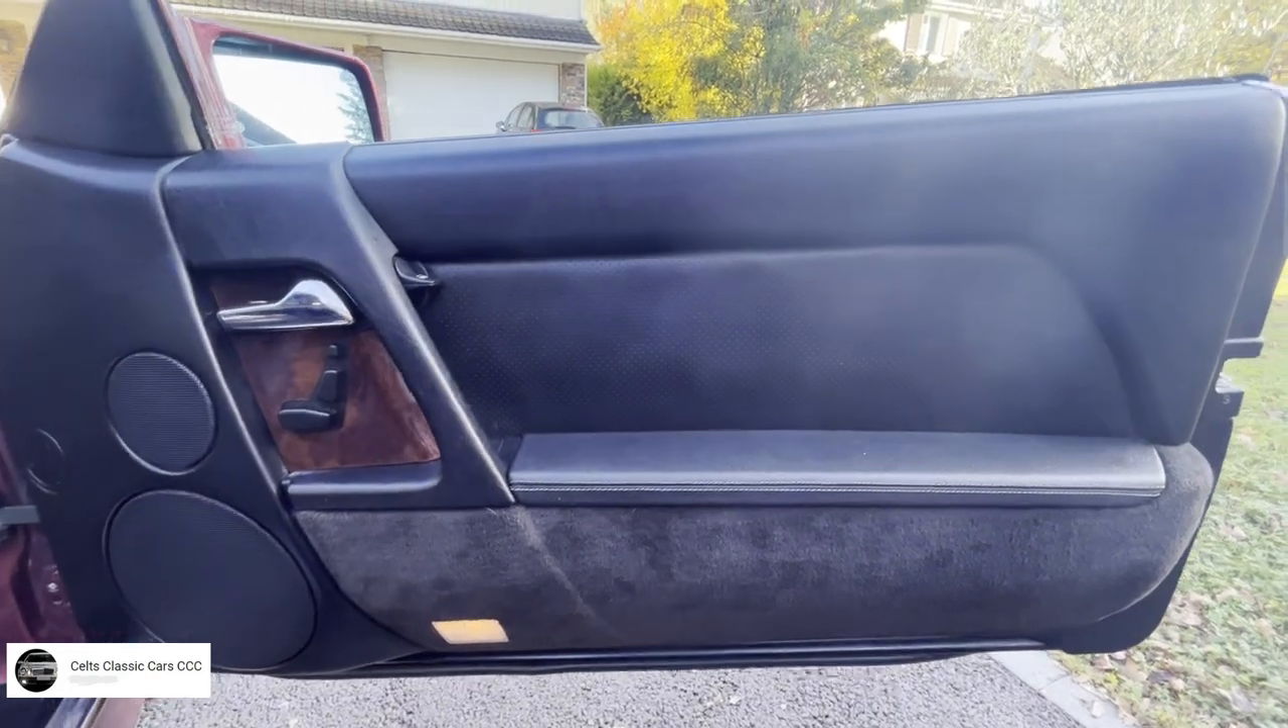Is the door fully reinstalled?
Yes.